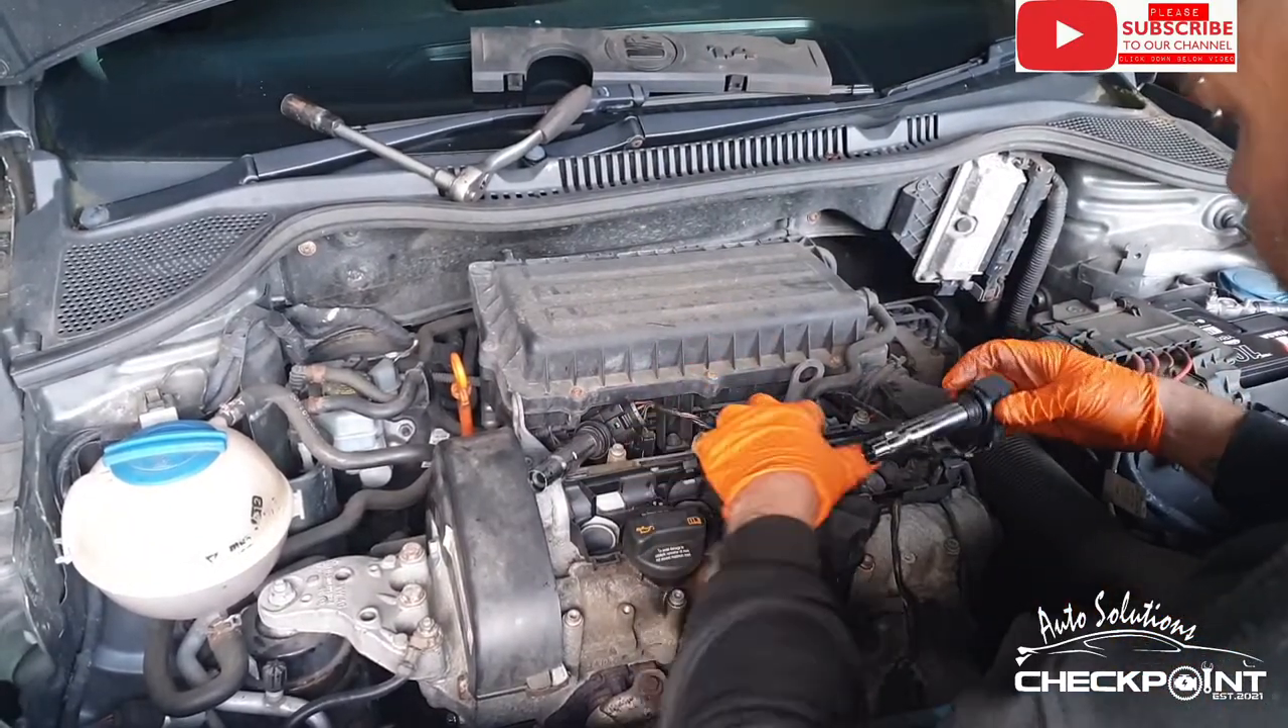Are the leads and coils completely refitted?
No.